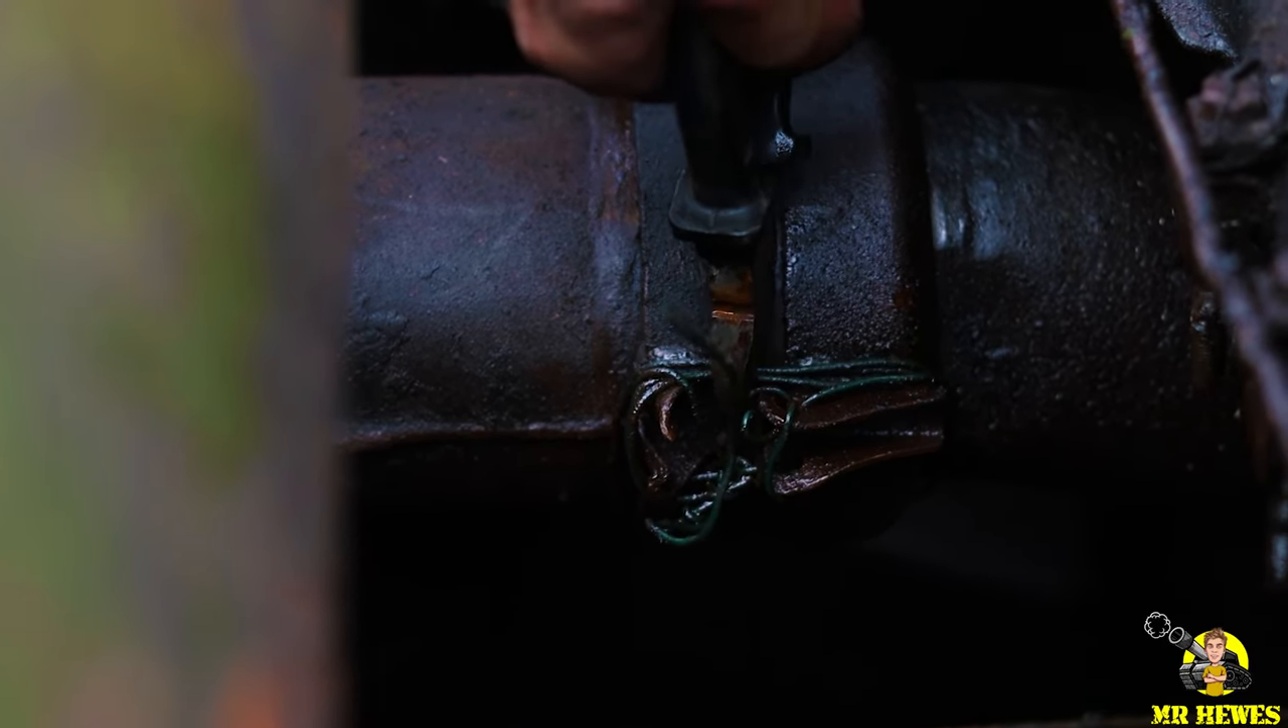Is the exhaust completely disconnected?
No.